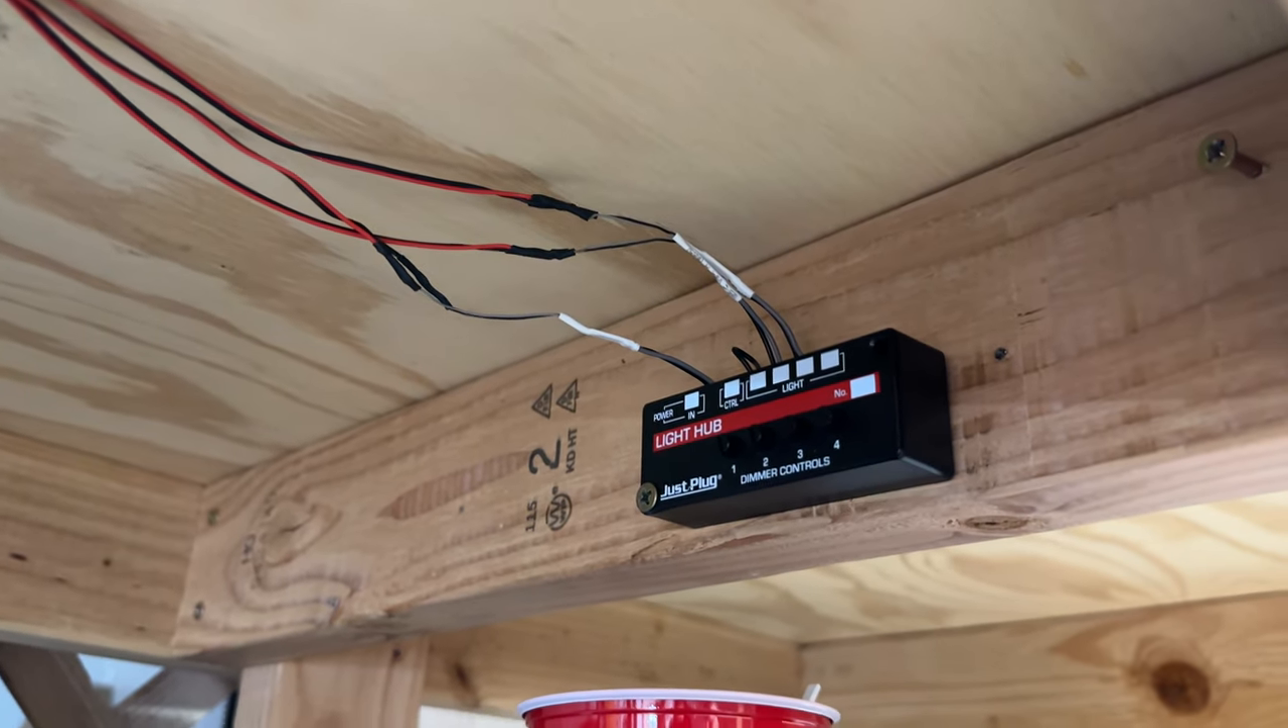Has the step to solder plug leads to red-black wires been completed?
Yes.